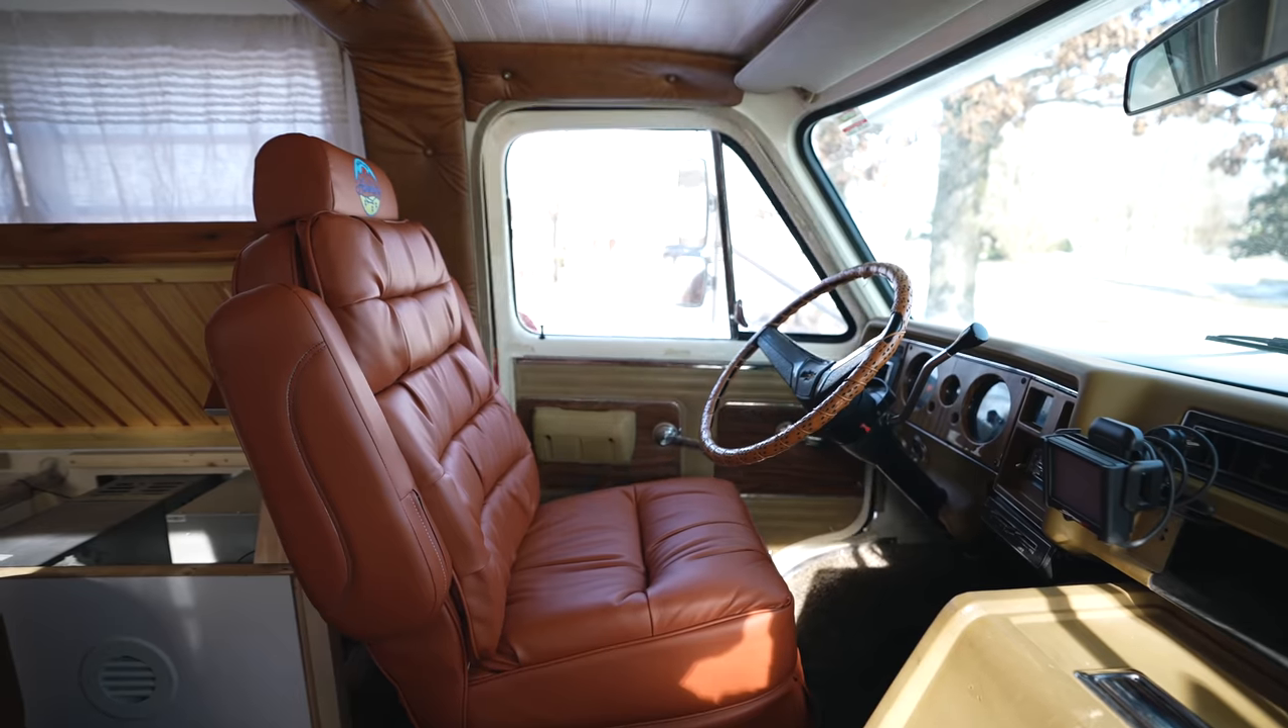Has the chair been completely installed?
Yes.